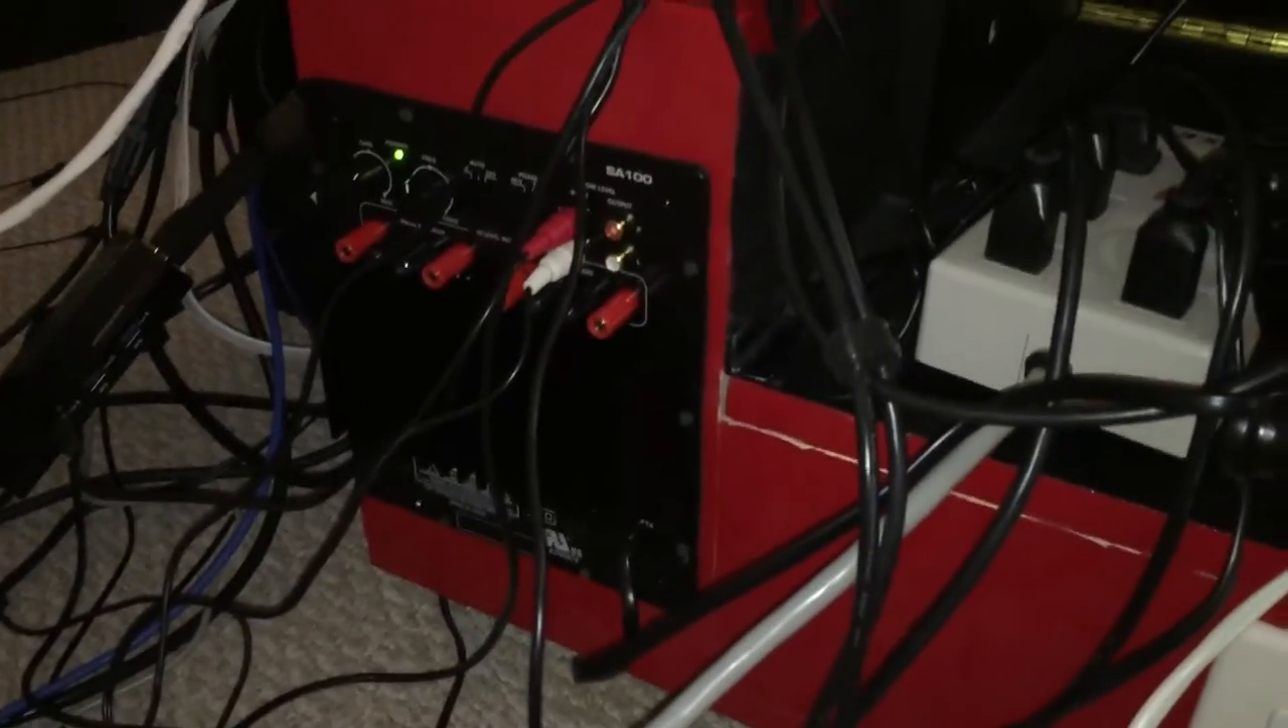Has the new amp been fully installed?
Yes.